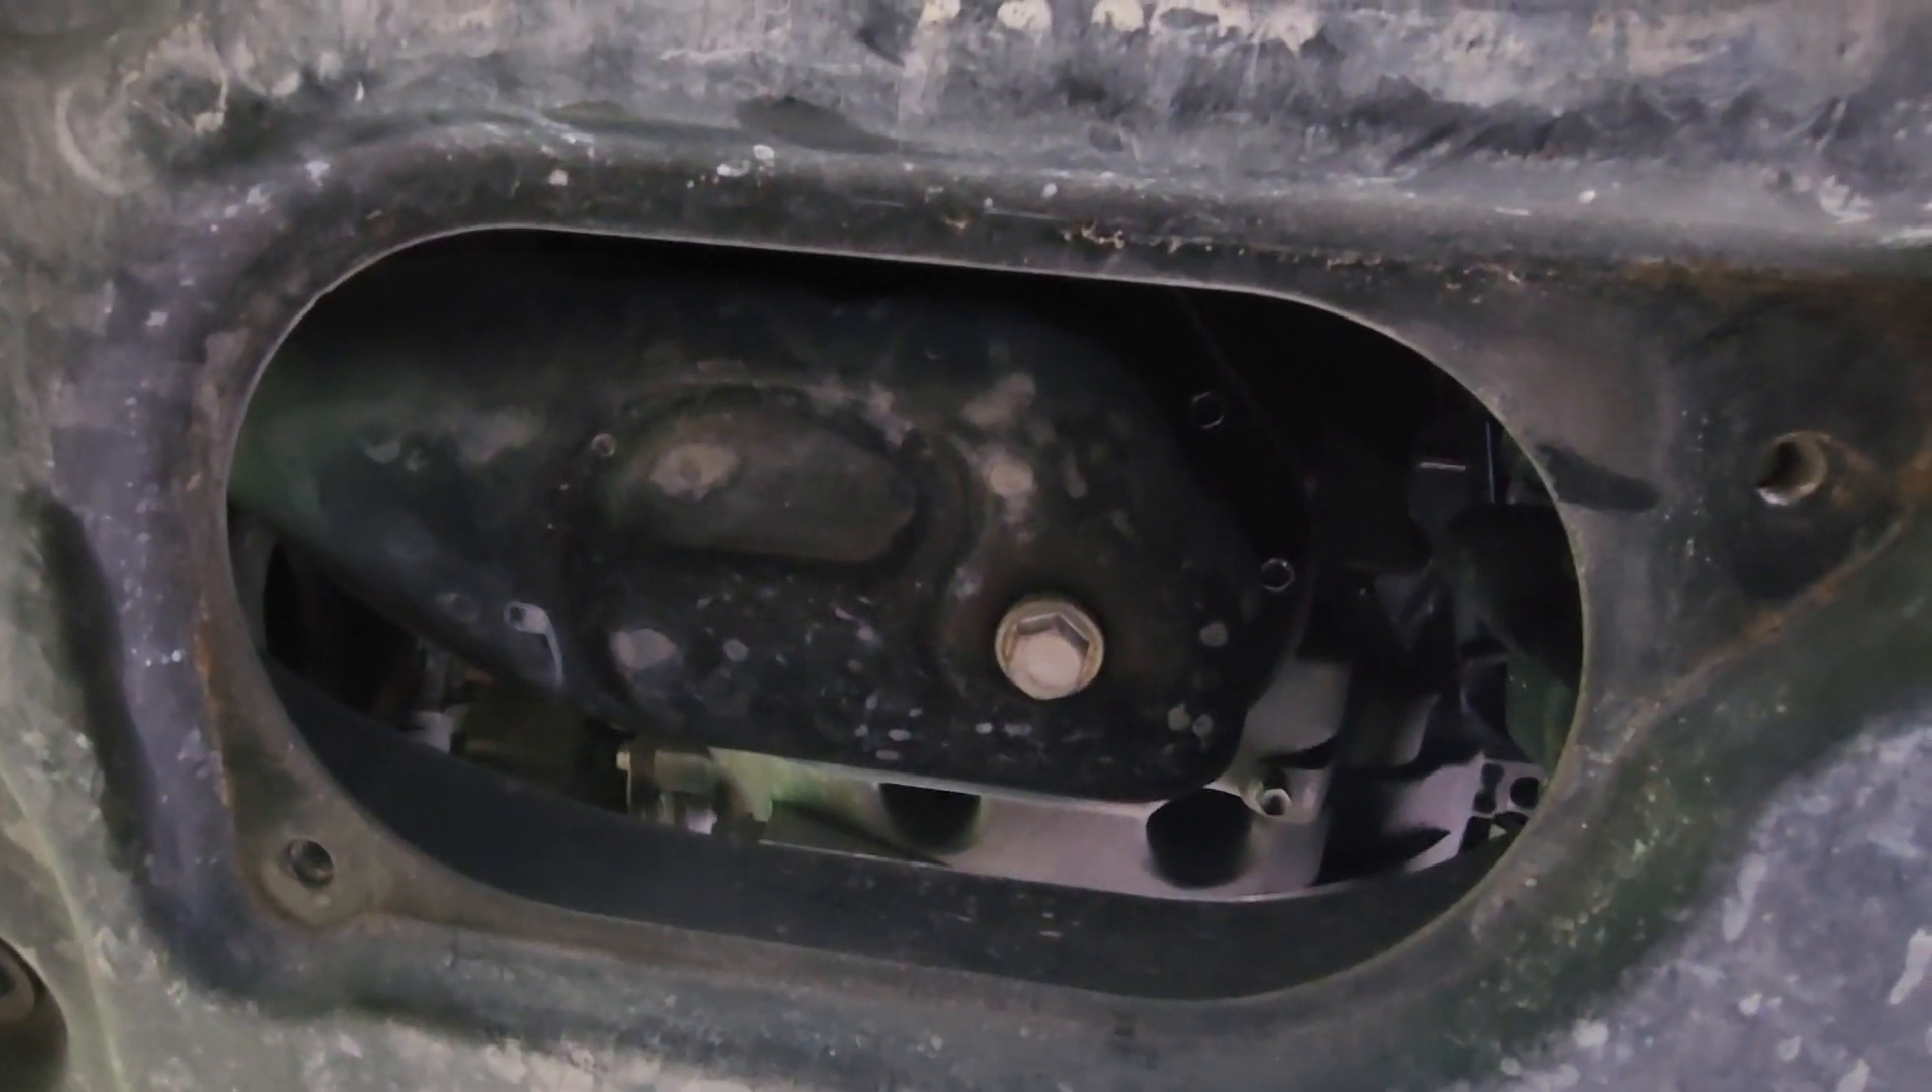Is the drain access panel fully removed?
Yes.